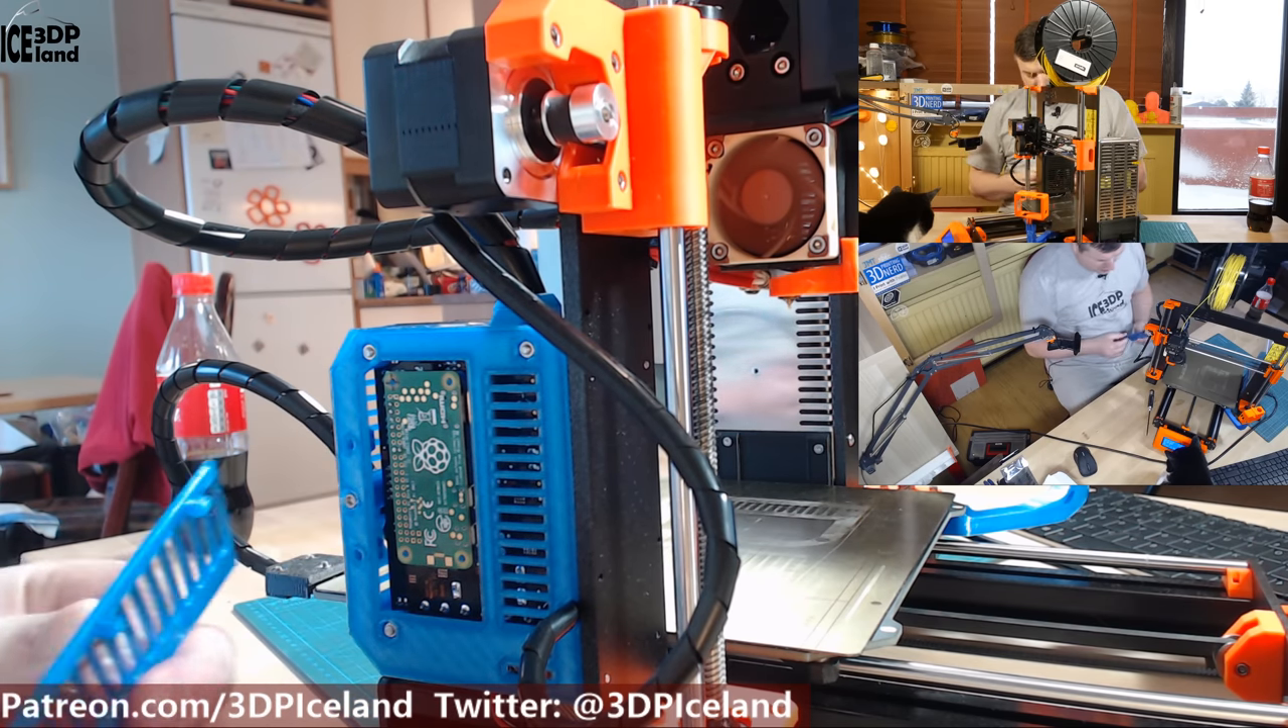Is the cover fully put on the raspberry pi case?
No.